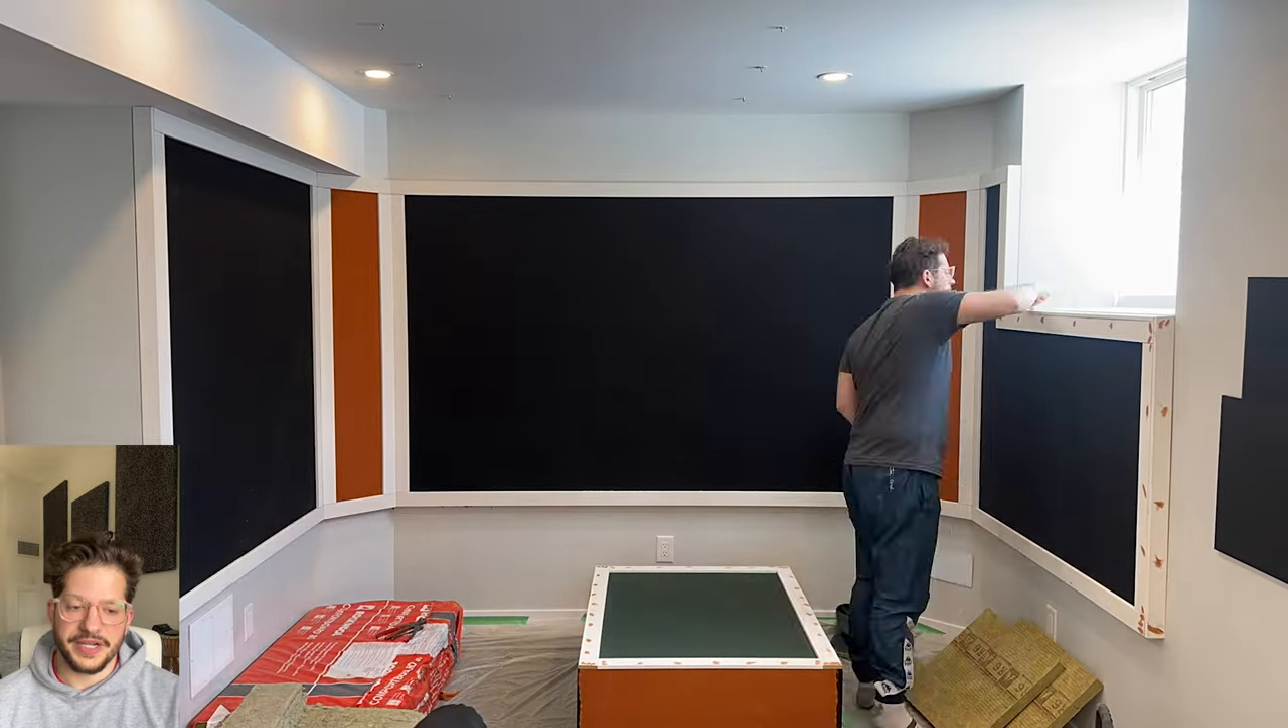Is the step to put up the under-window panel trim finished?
Yes.